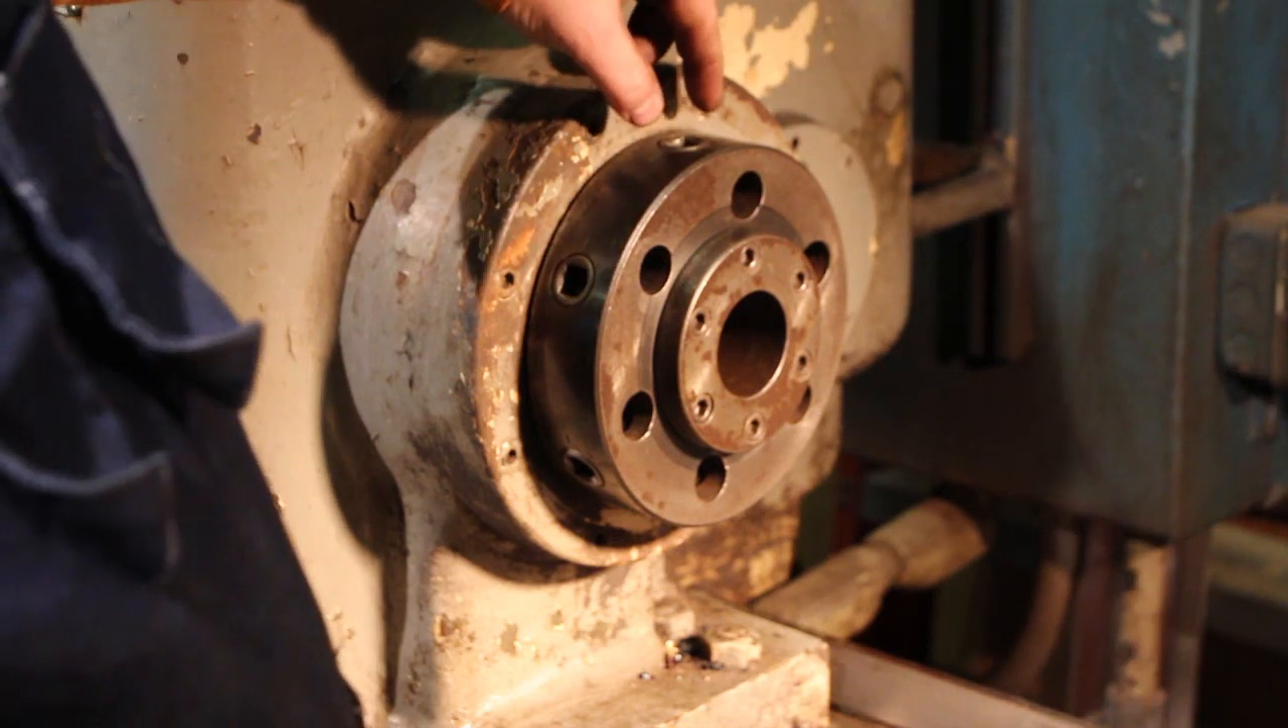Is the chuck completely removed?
Yes.